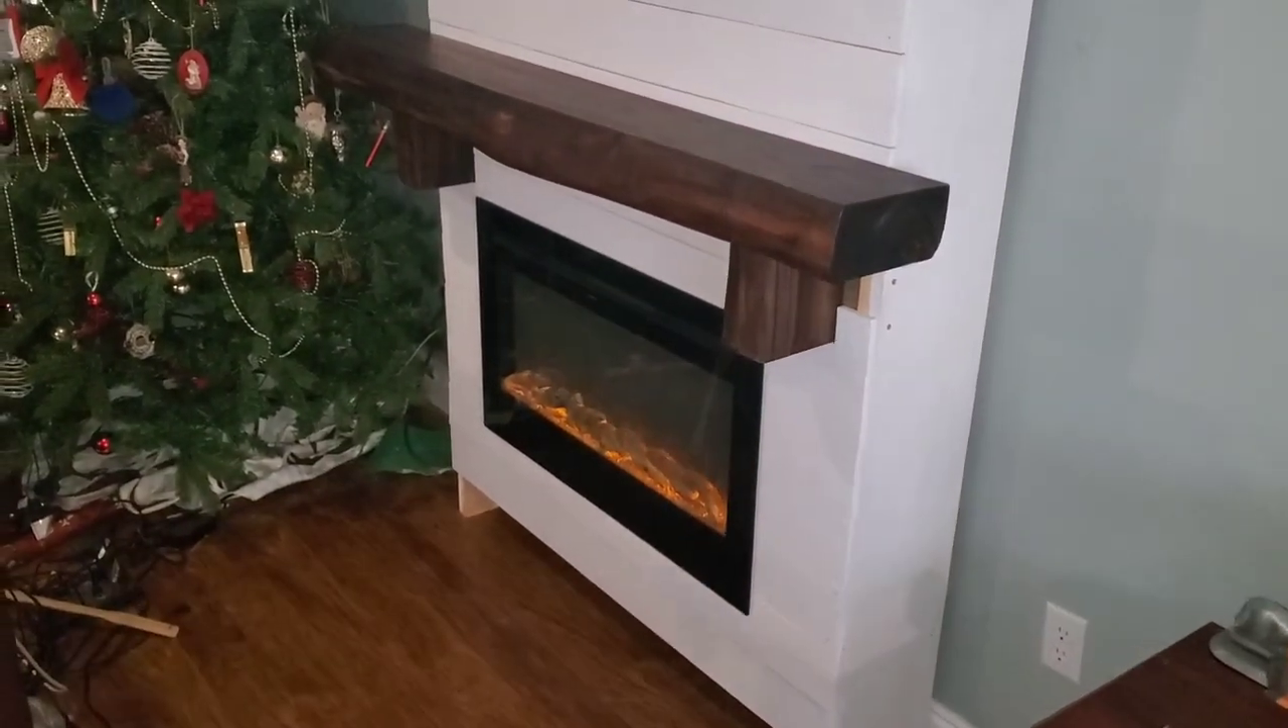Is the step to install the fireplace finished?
Yes.